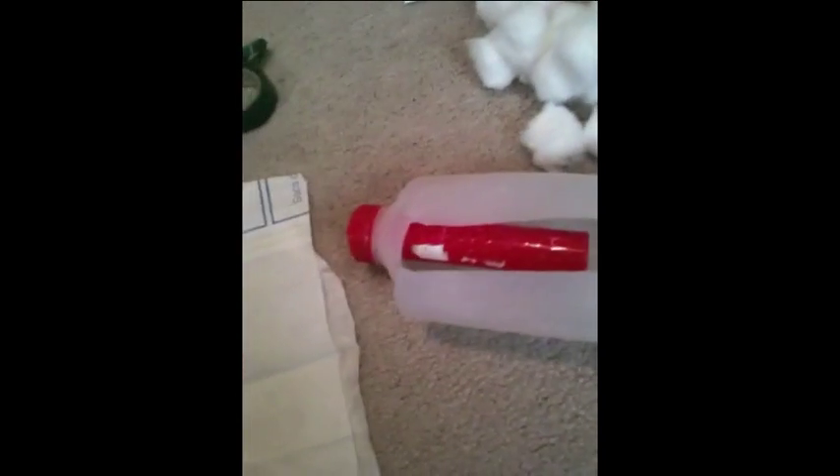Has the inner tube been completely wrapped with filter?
No.